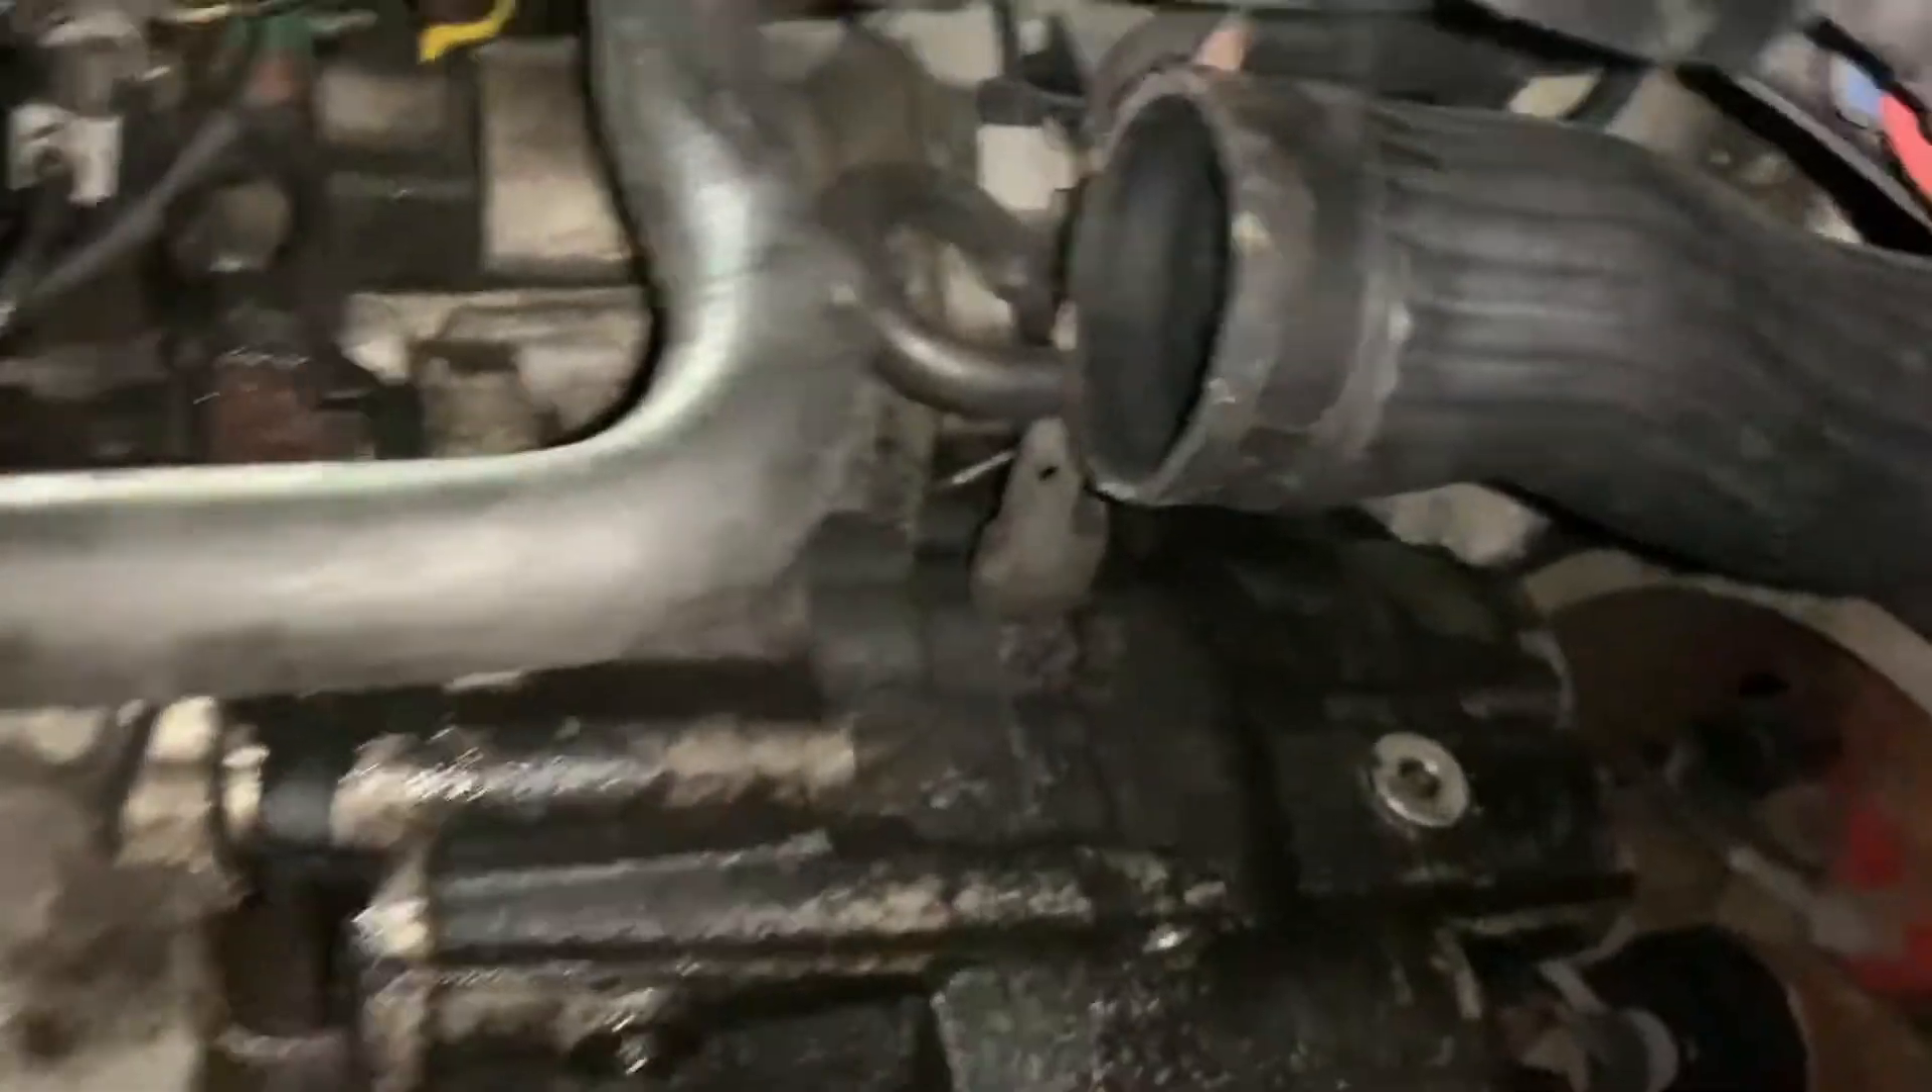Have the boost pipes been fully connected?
No.